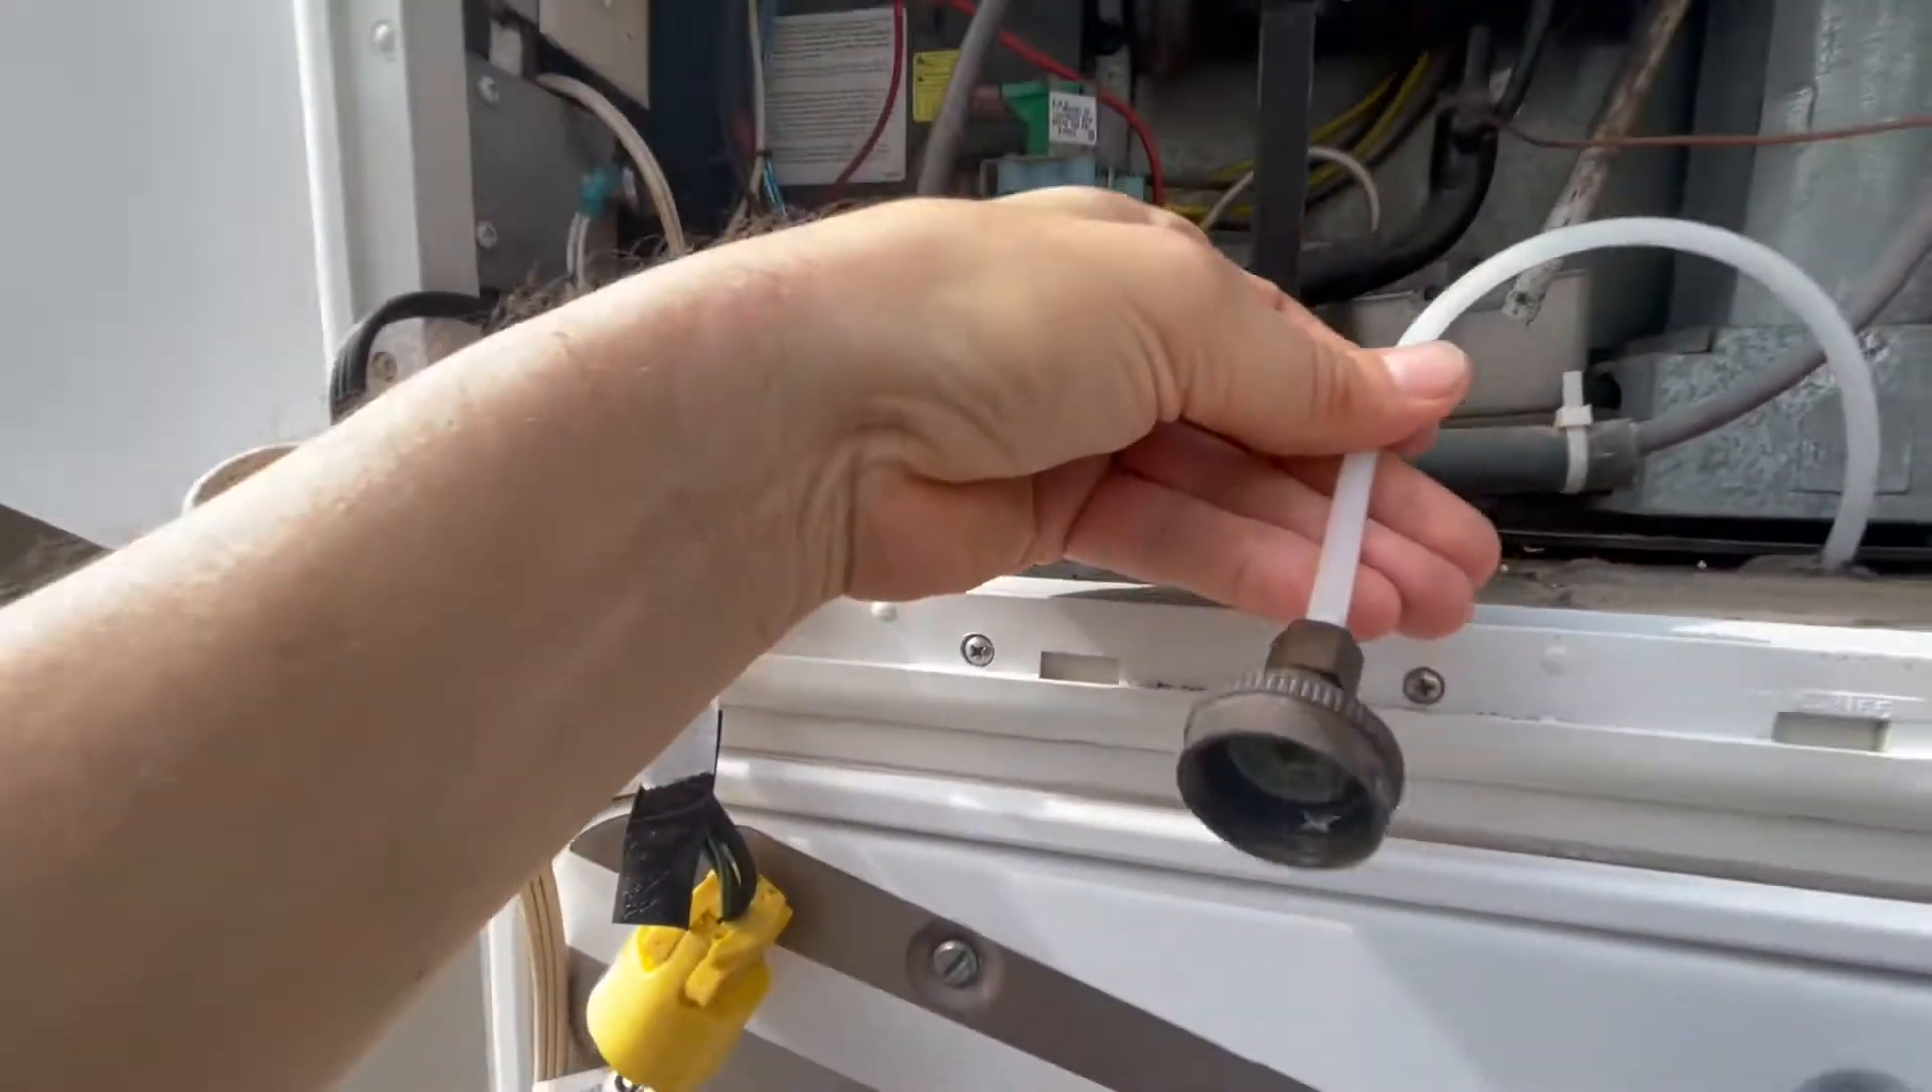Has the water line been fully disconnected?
Yes.